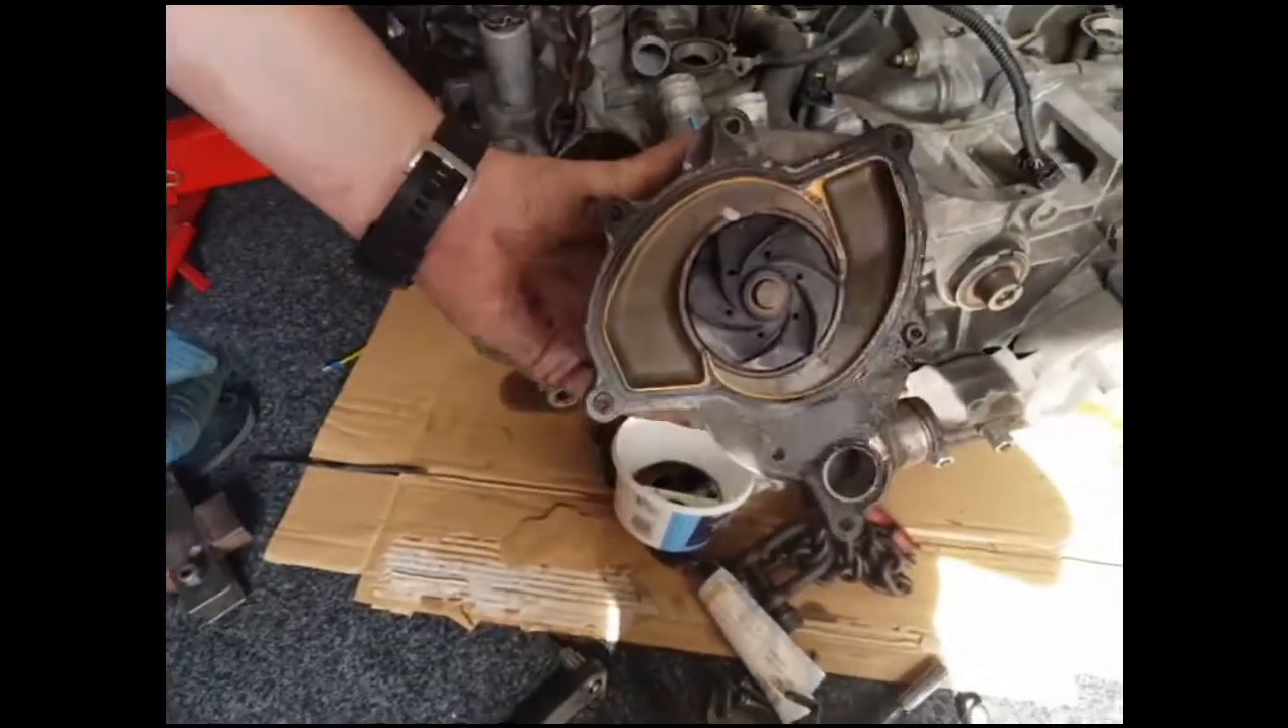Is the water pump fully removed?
Yes.